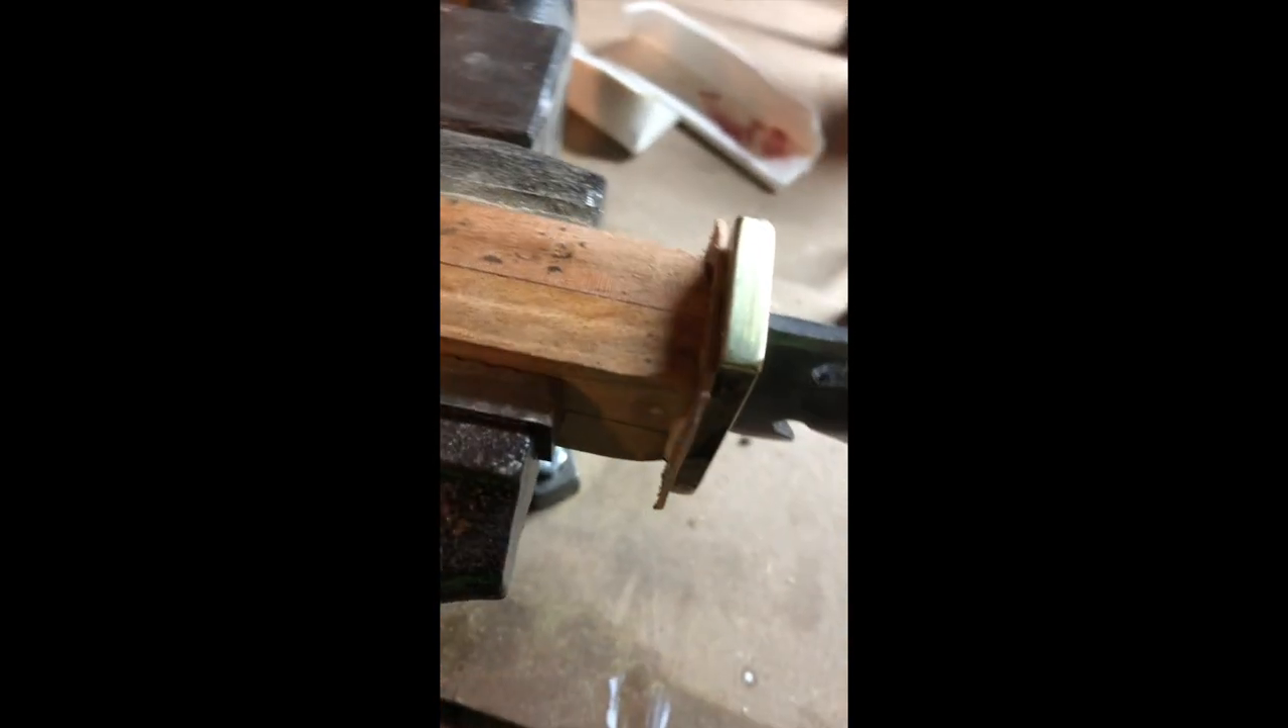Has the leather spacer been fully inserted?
Yes.